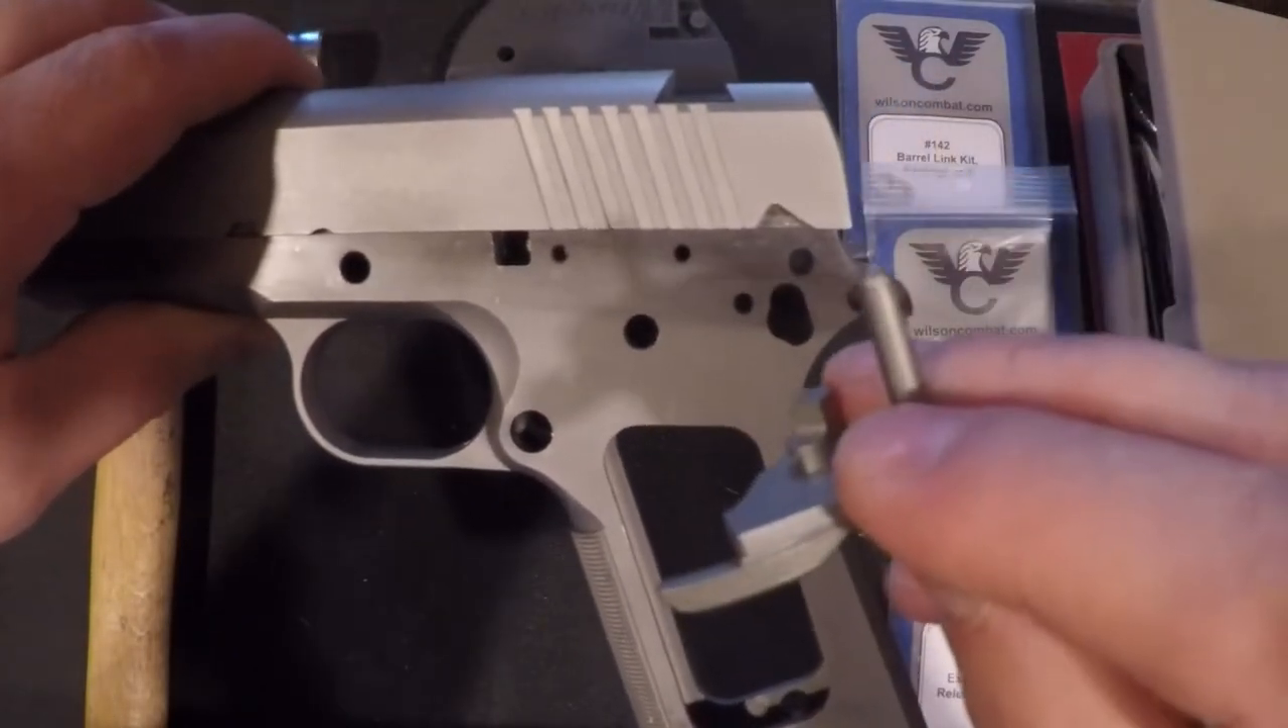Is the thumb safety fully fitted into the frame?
No.